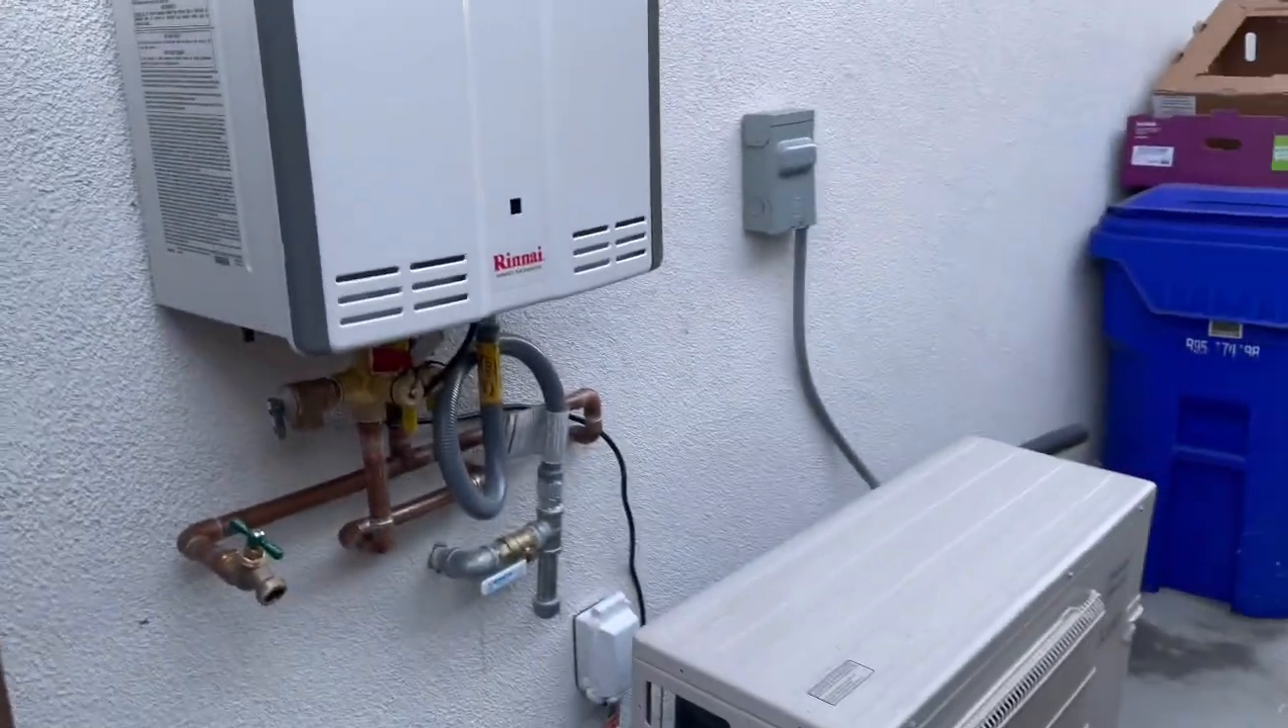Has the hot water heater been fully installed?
Yes.